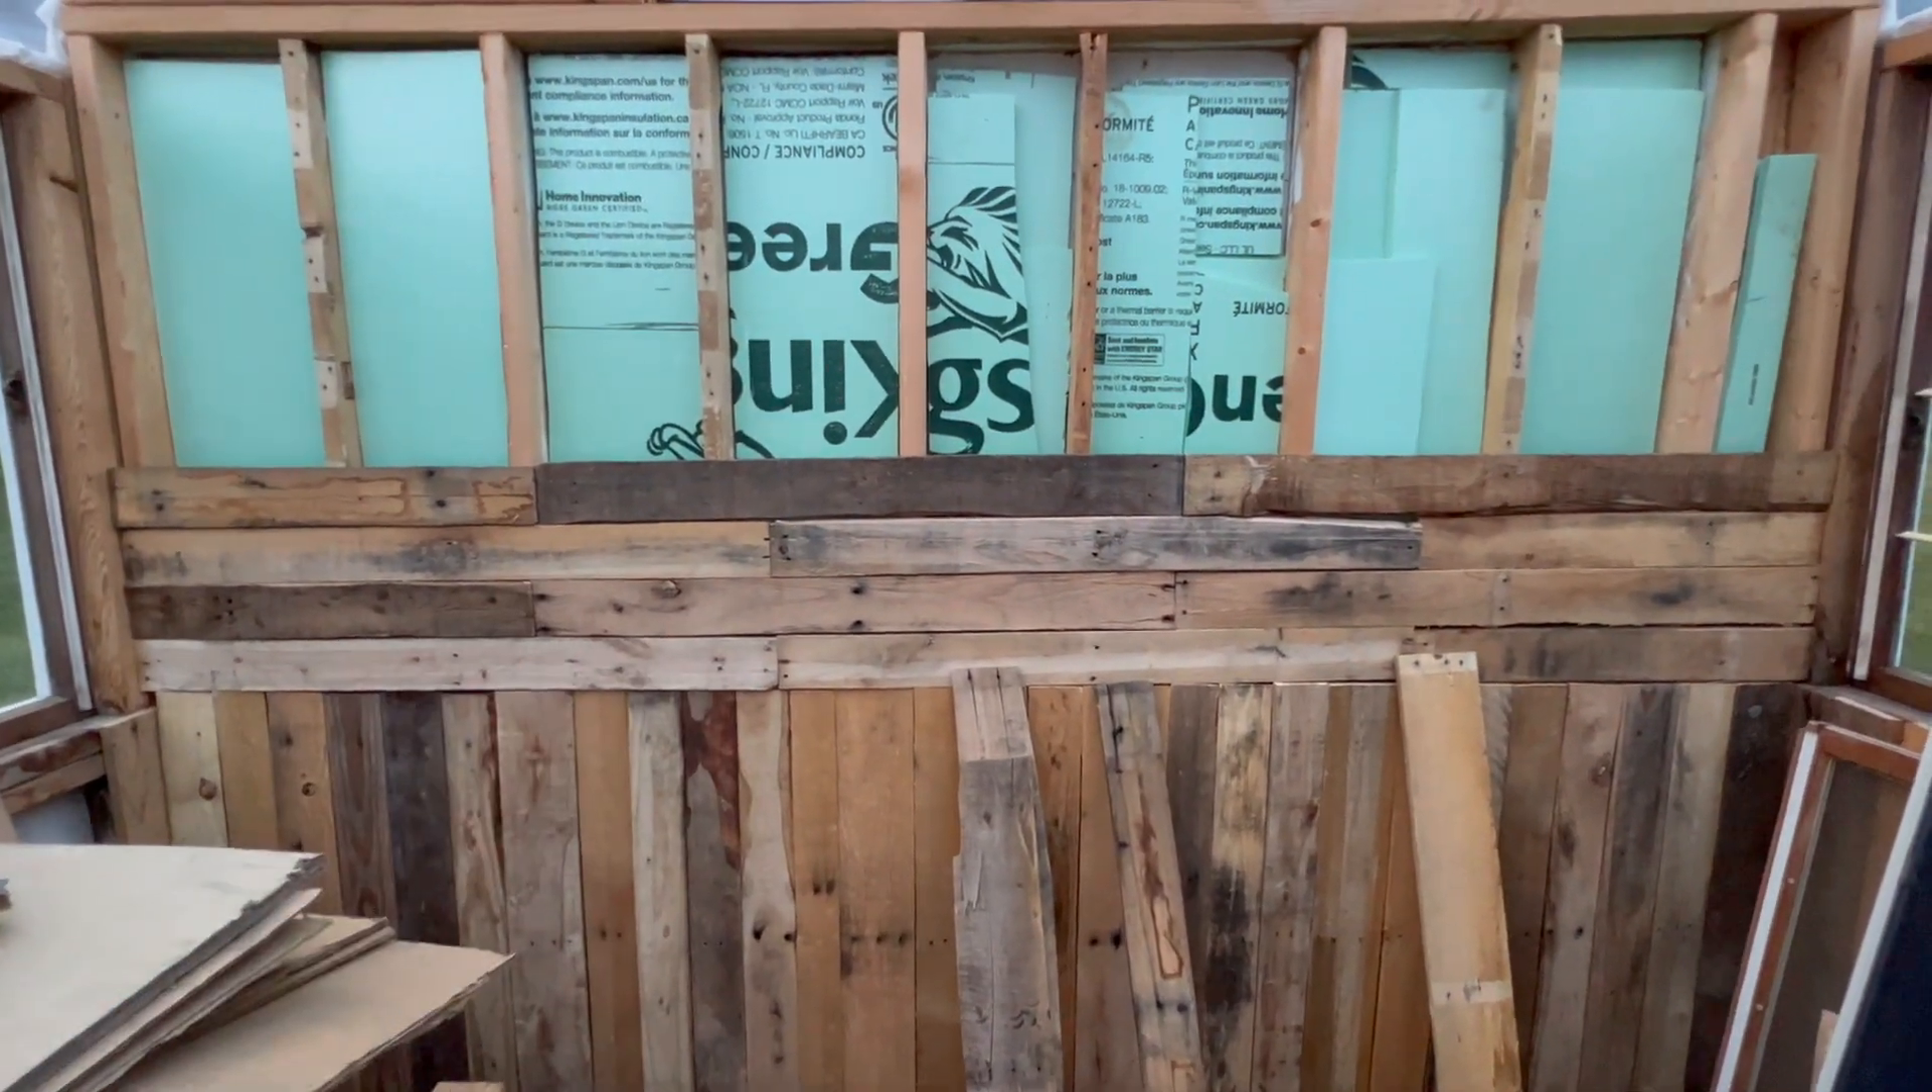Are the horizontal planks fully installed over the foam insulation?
No.